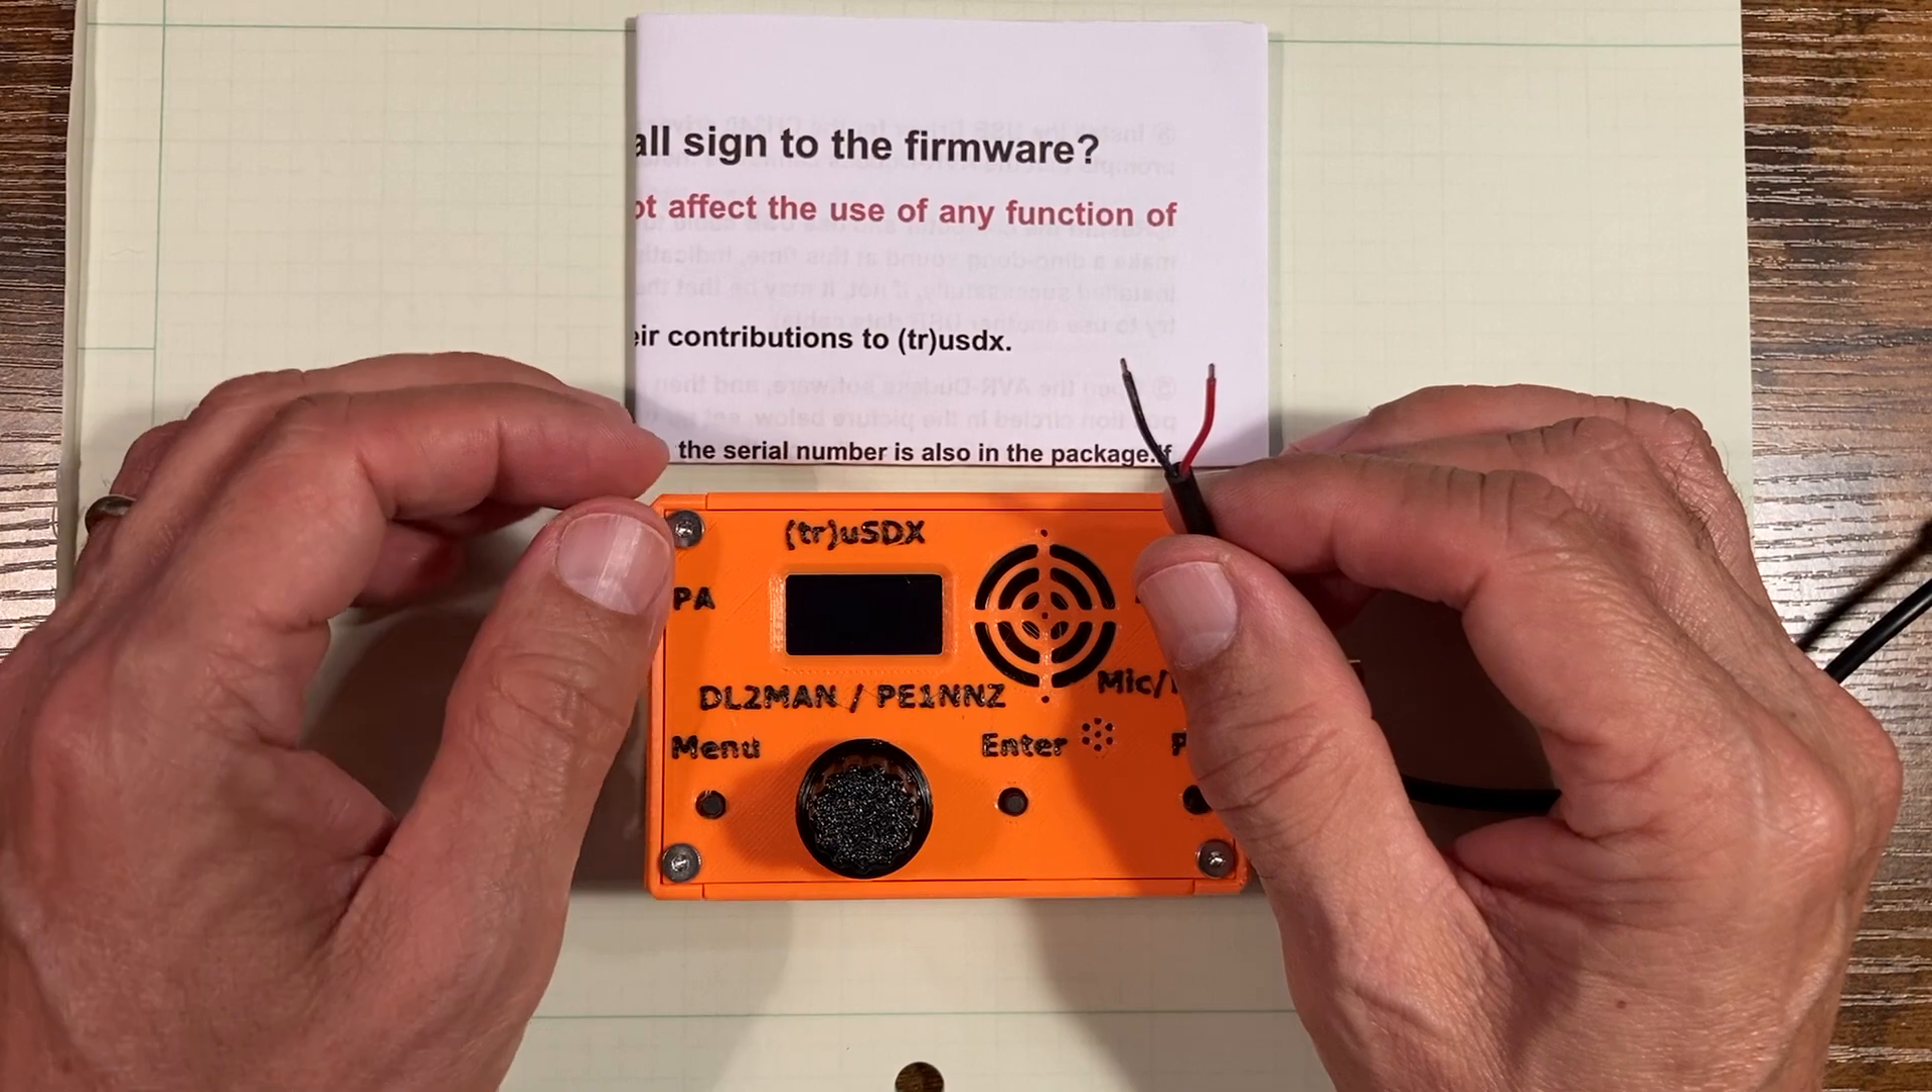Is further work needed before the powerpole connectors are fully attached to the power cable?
Yes.